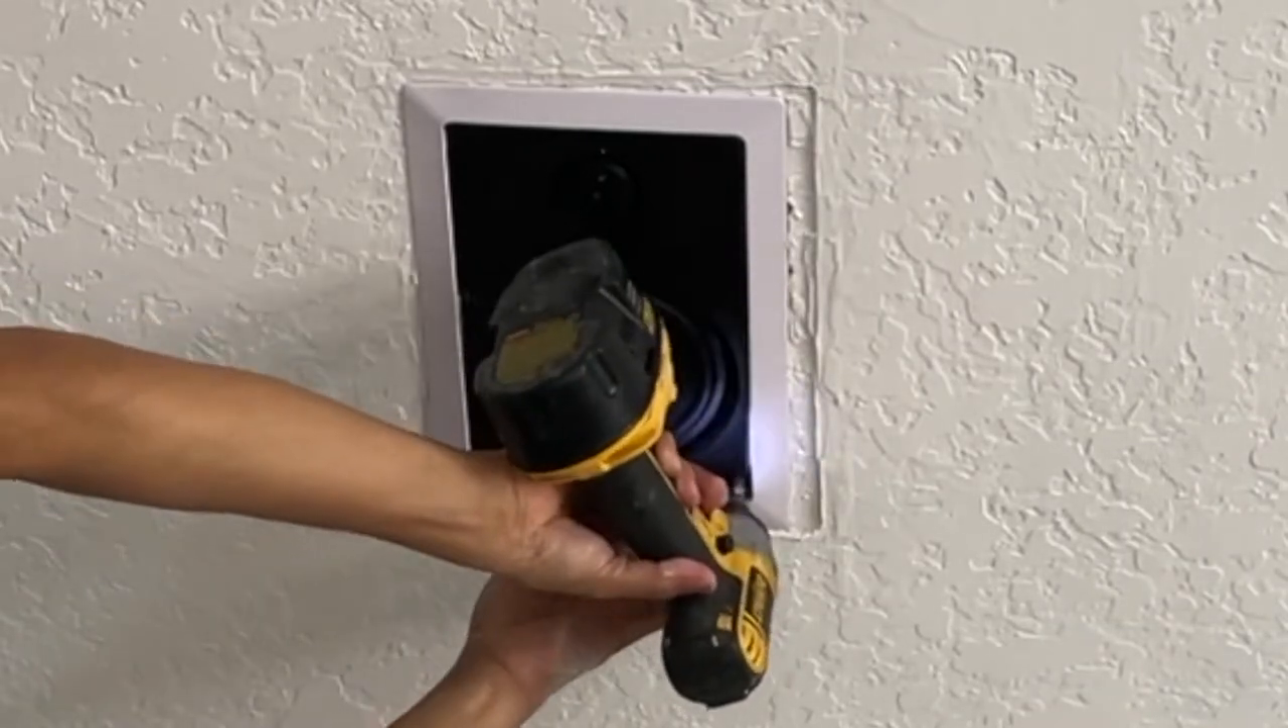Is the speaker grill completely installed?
No.